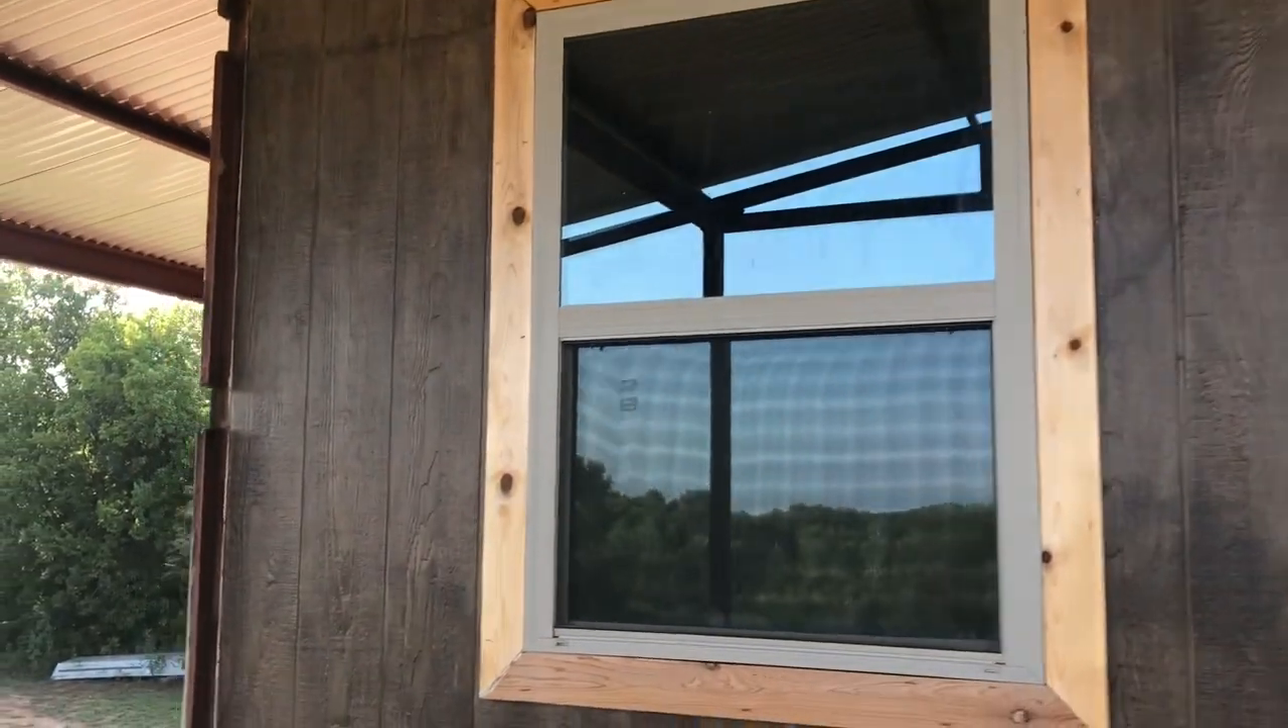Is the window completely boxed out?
Yes.